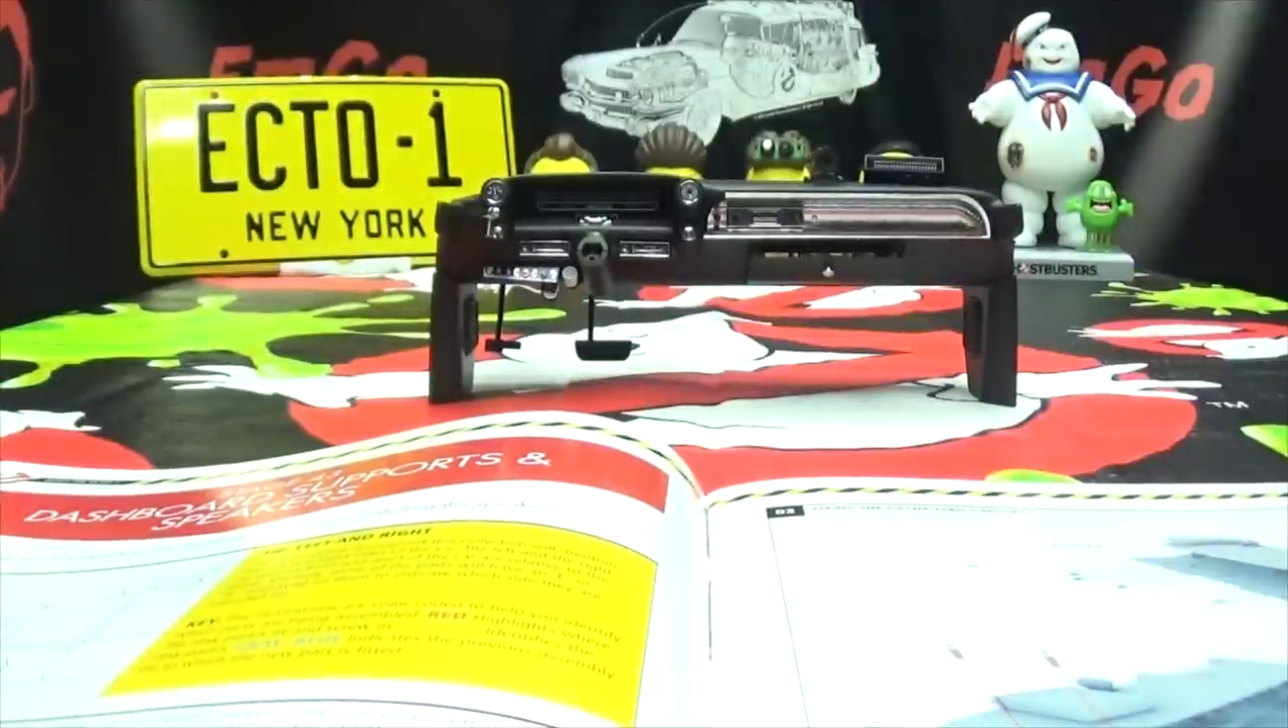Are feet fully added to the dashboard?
Yes.